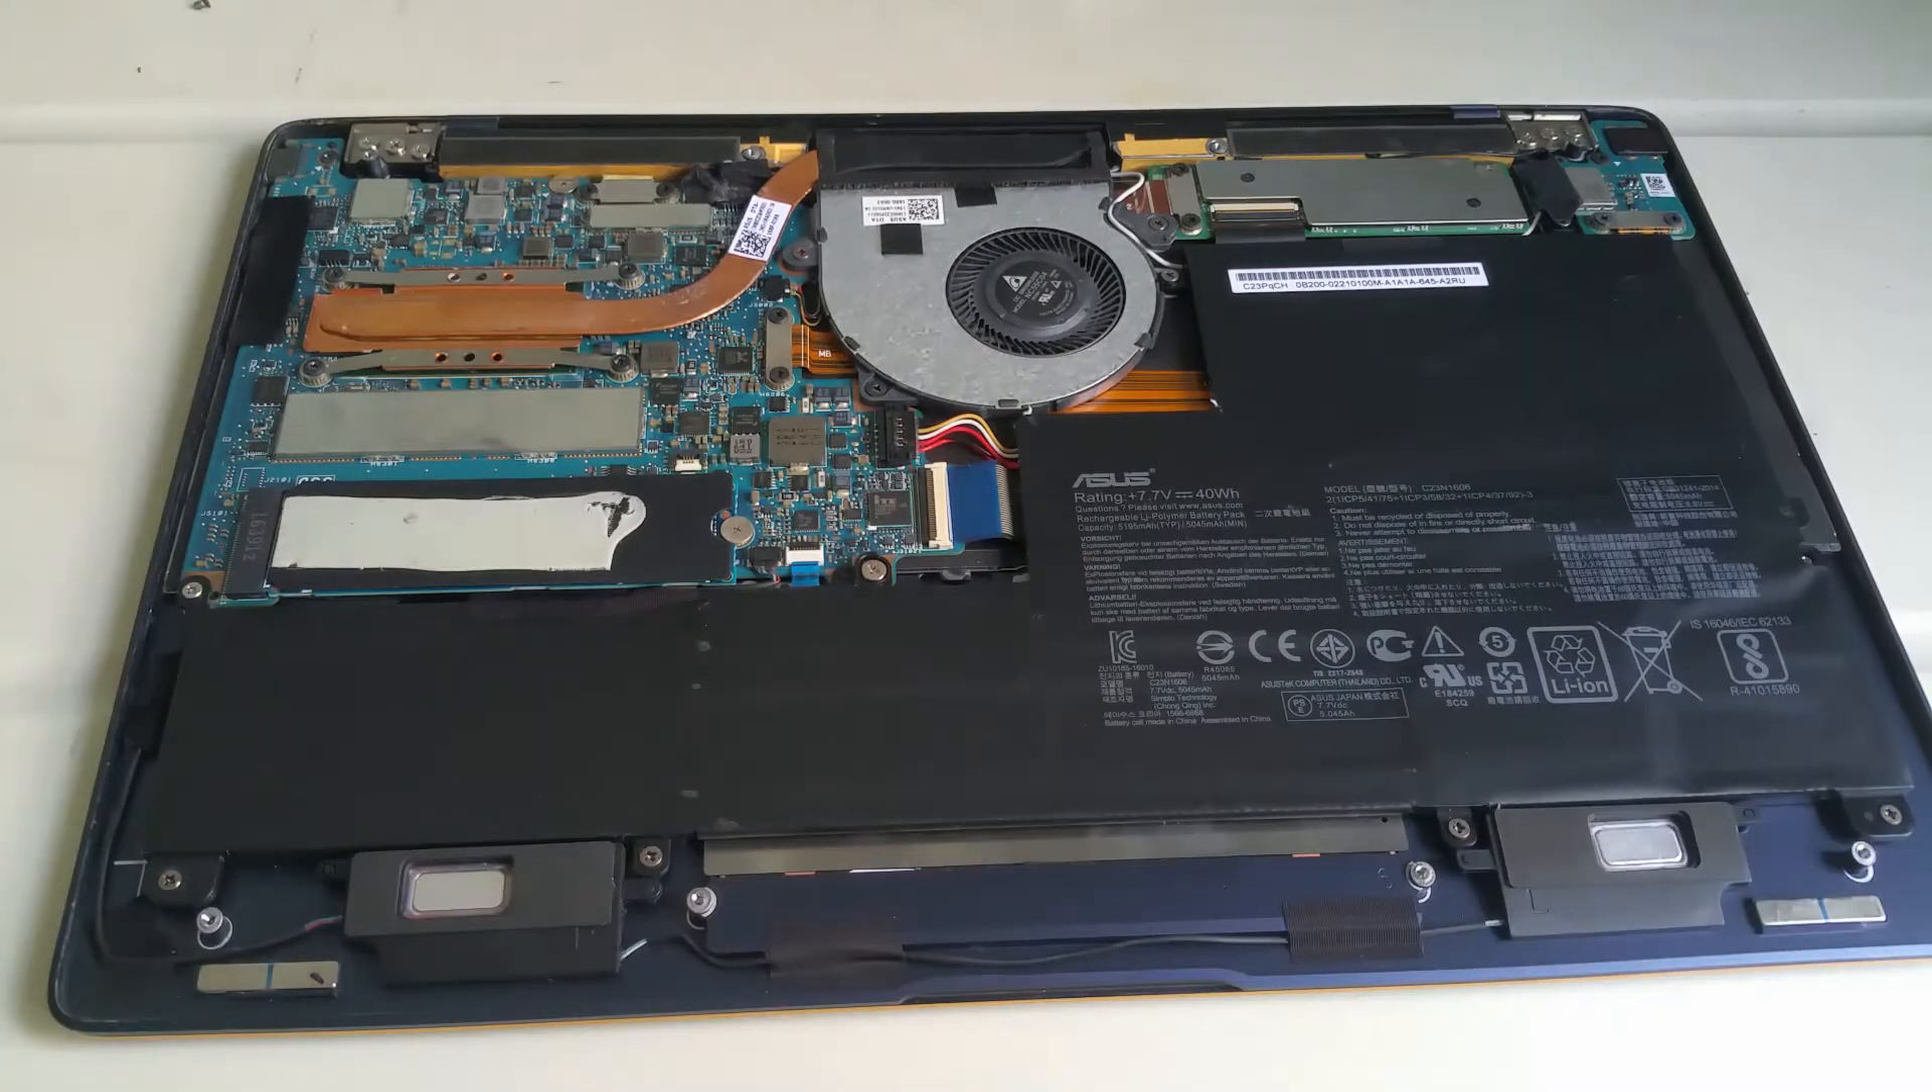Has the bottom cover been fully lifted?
Yes.